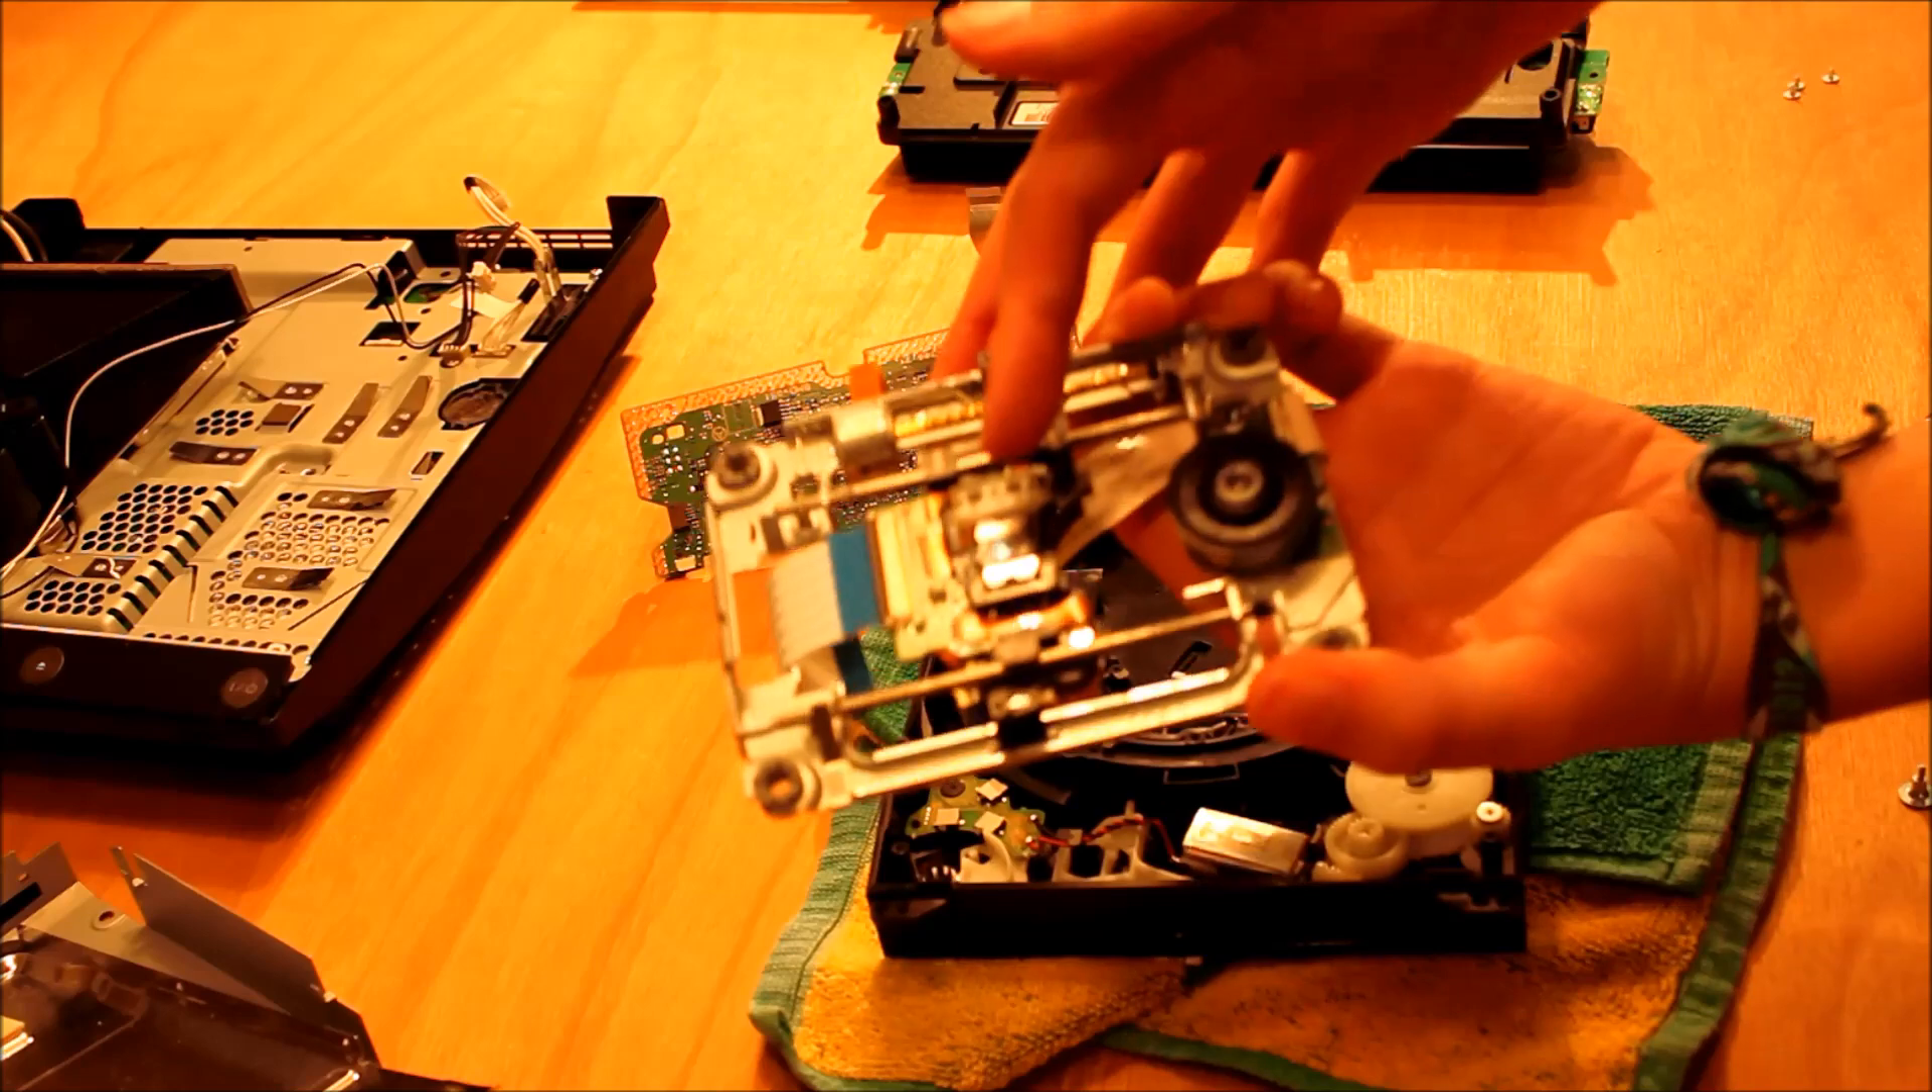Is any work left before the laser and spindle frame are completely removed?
No.